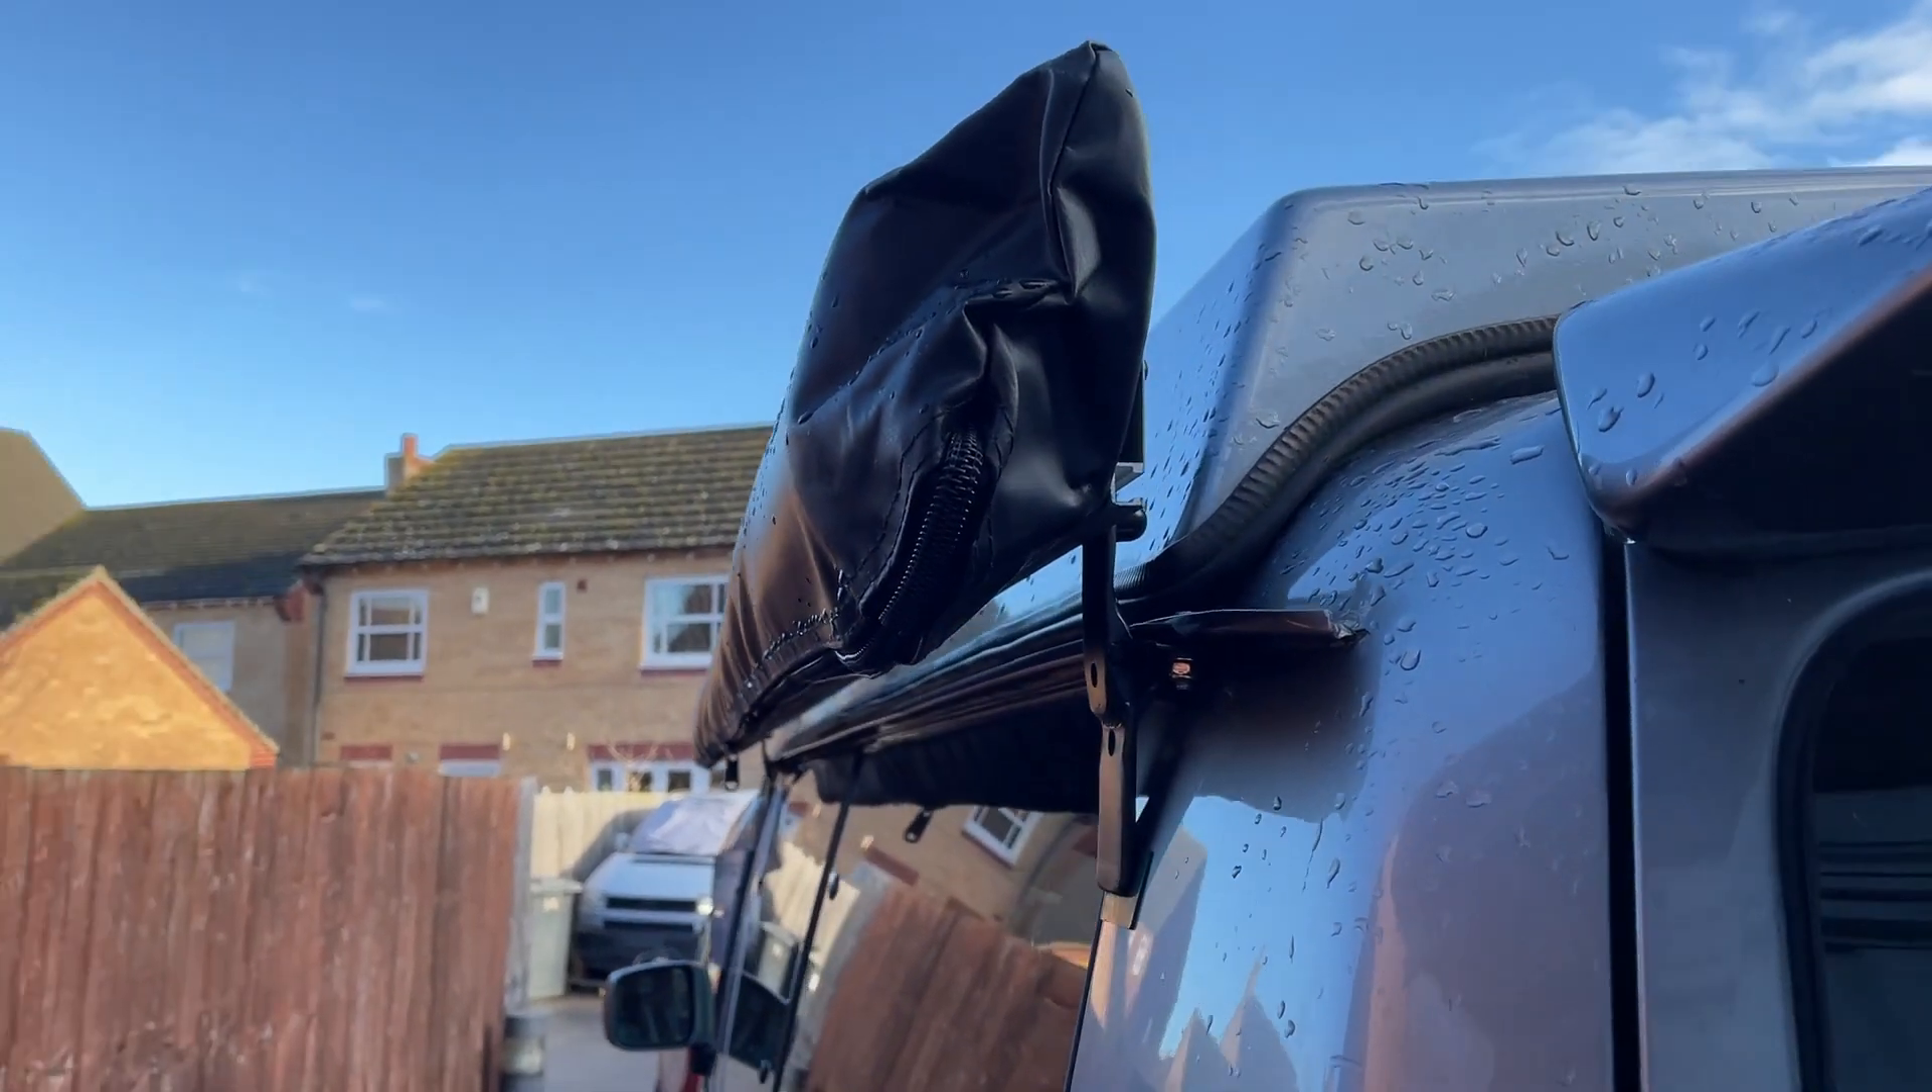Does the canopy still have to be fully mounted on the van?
No.